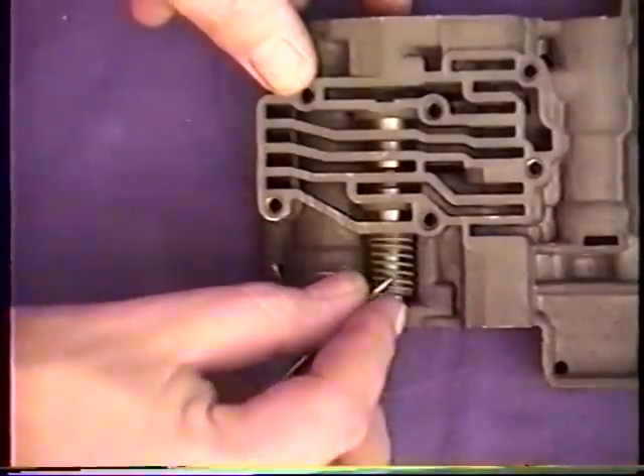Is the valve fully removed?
No.